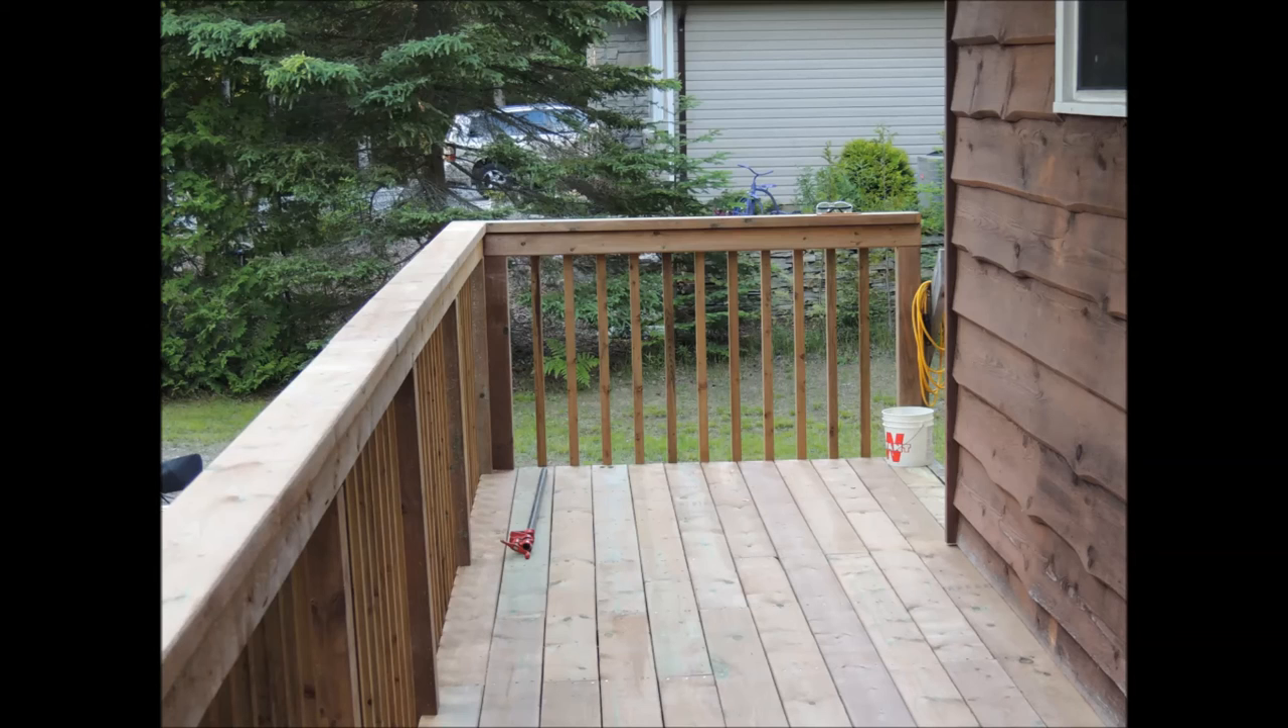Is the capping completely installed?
Yes.